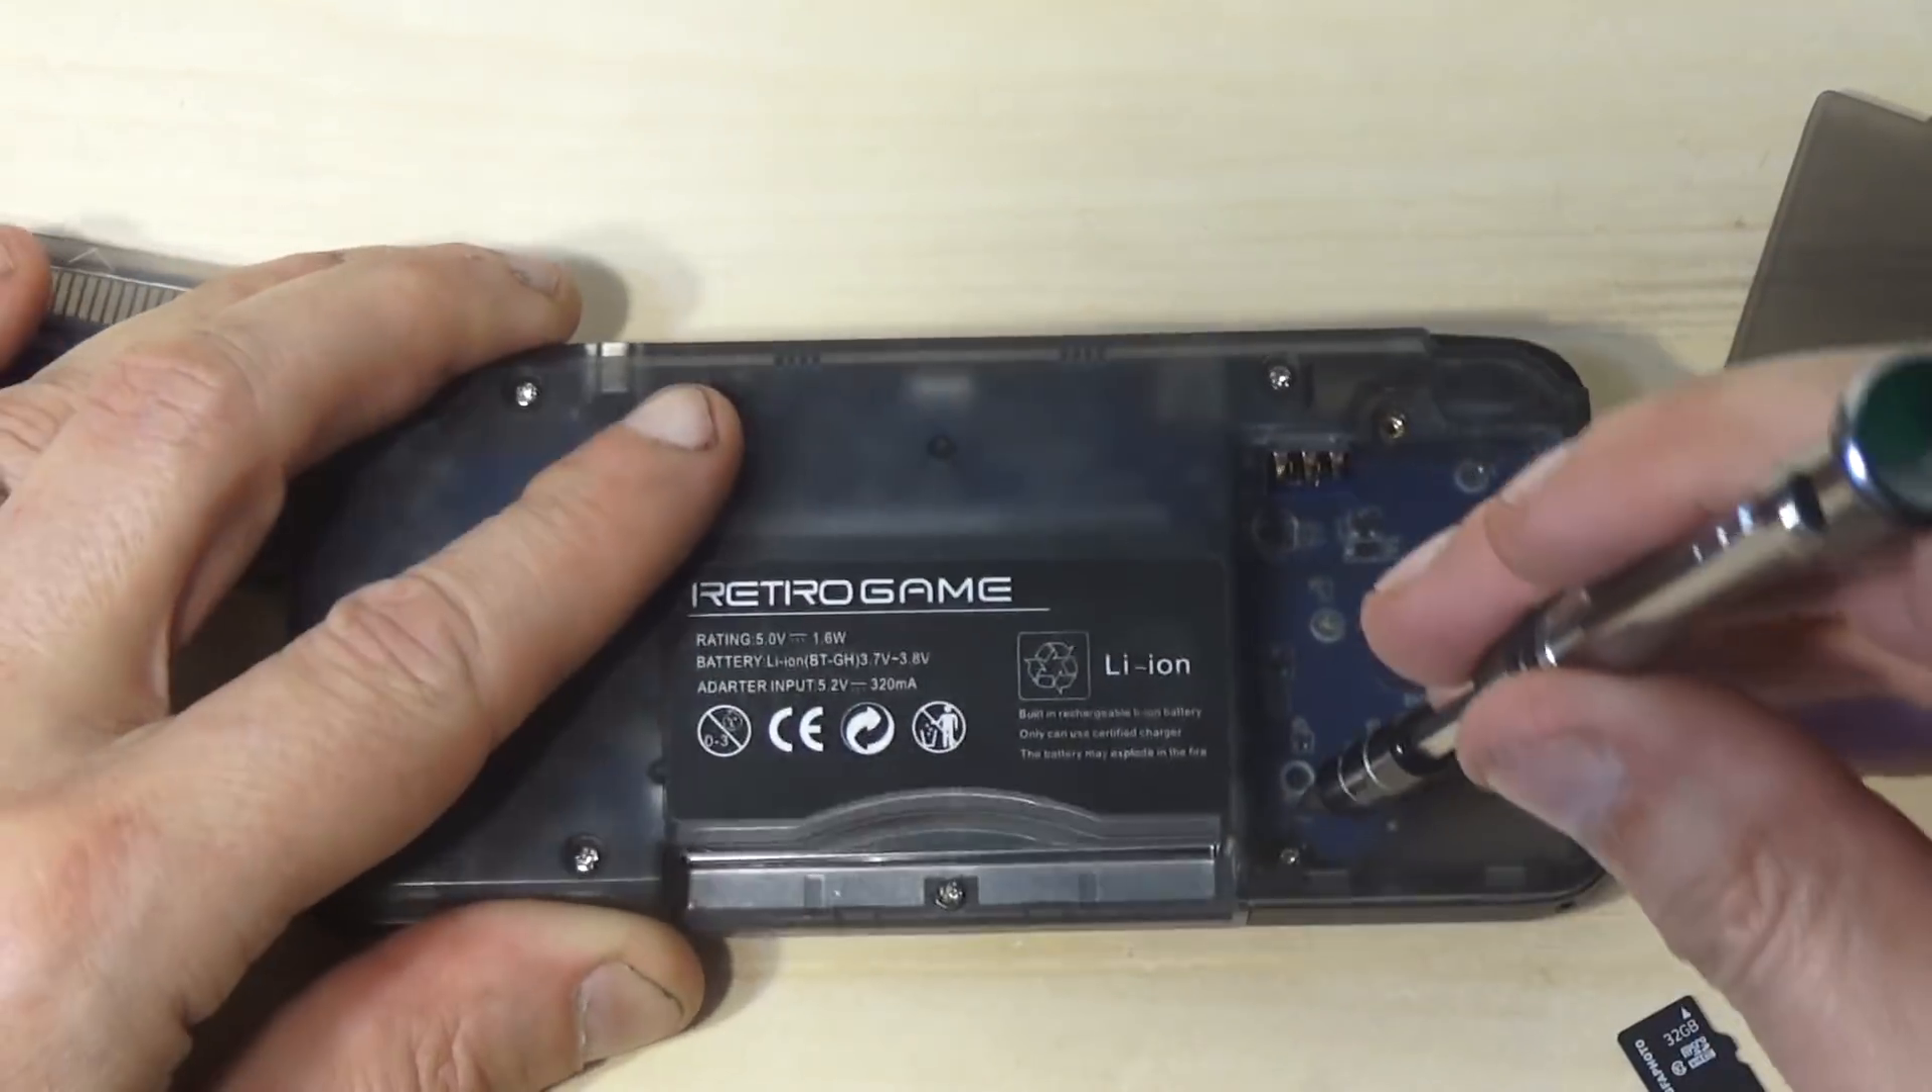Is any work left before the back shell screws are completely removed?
Yes.